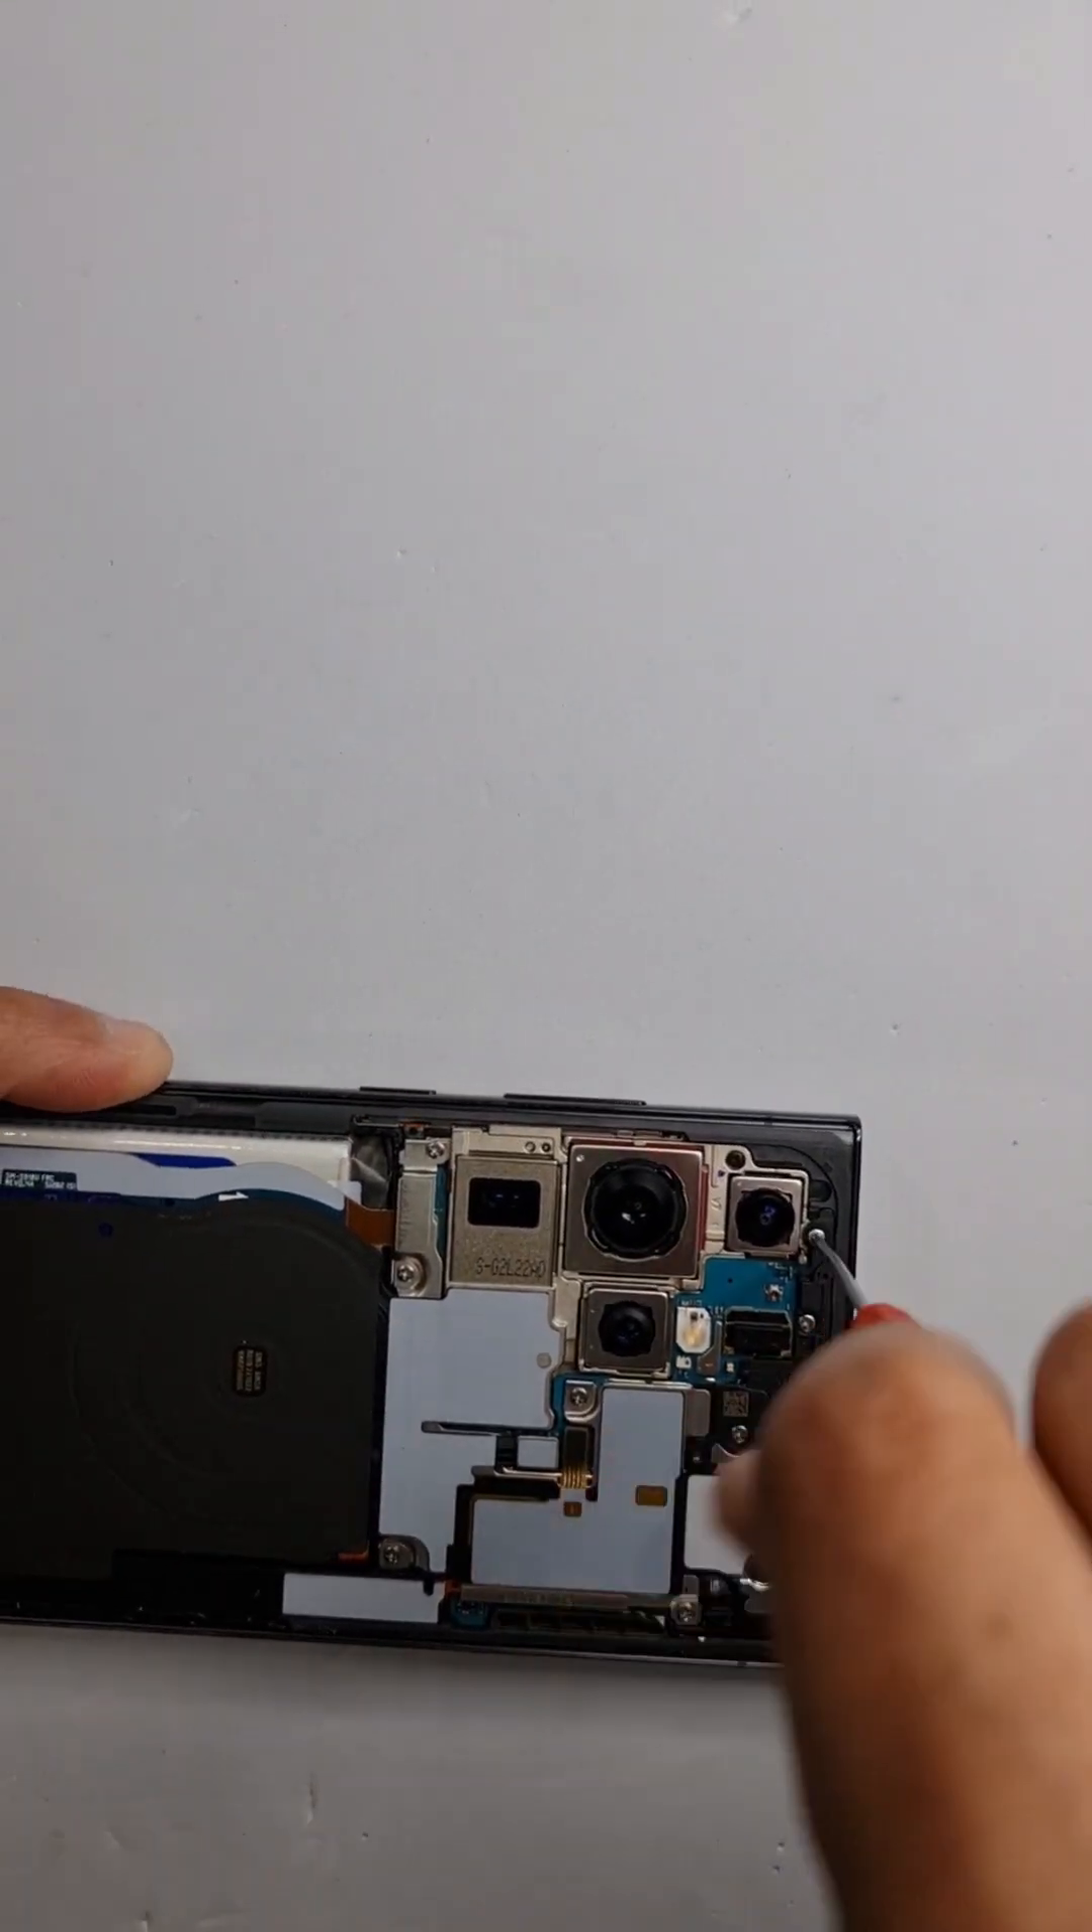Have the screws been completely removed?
No.